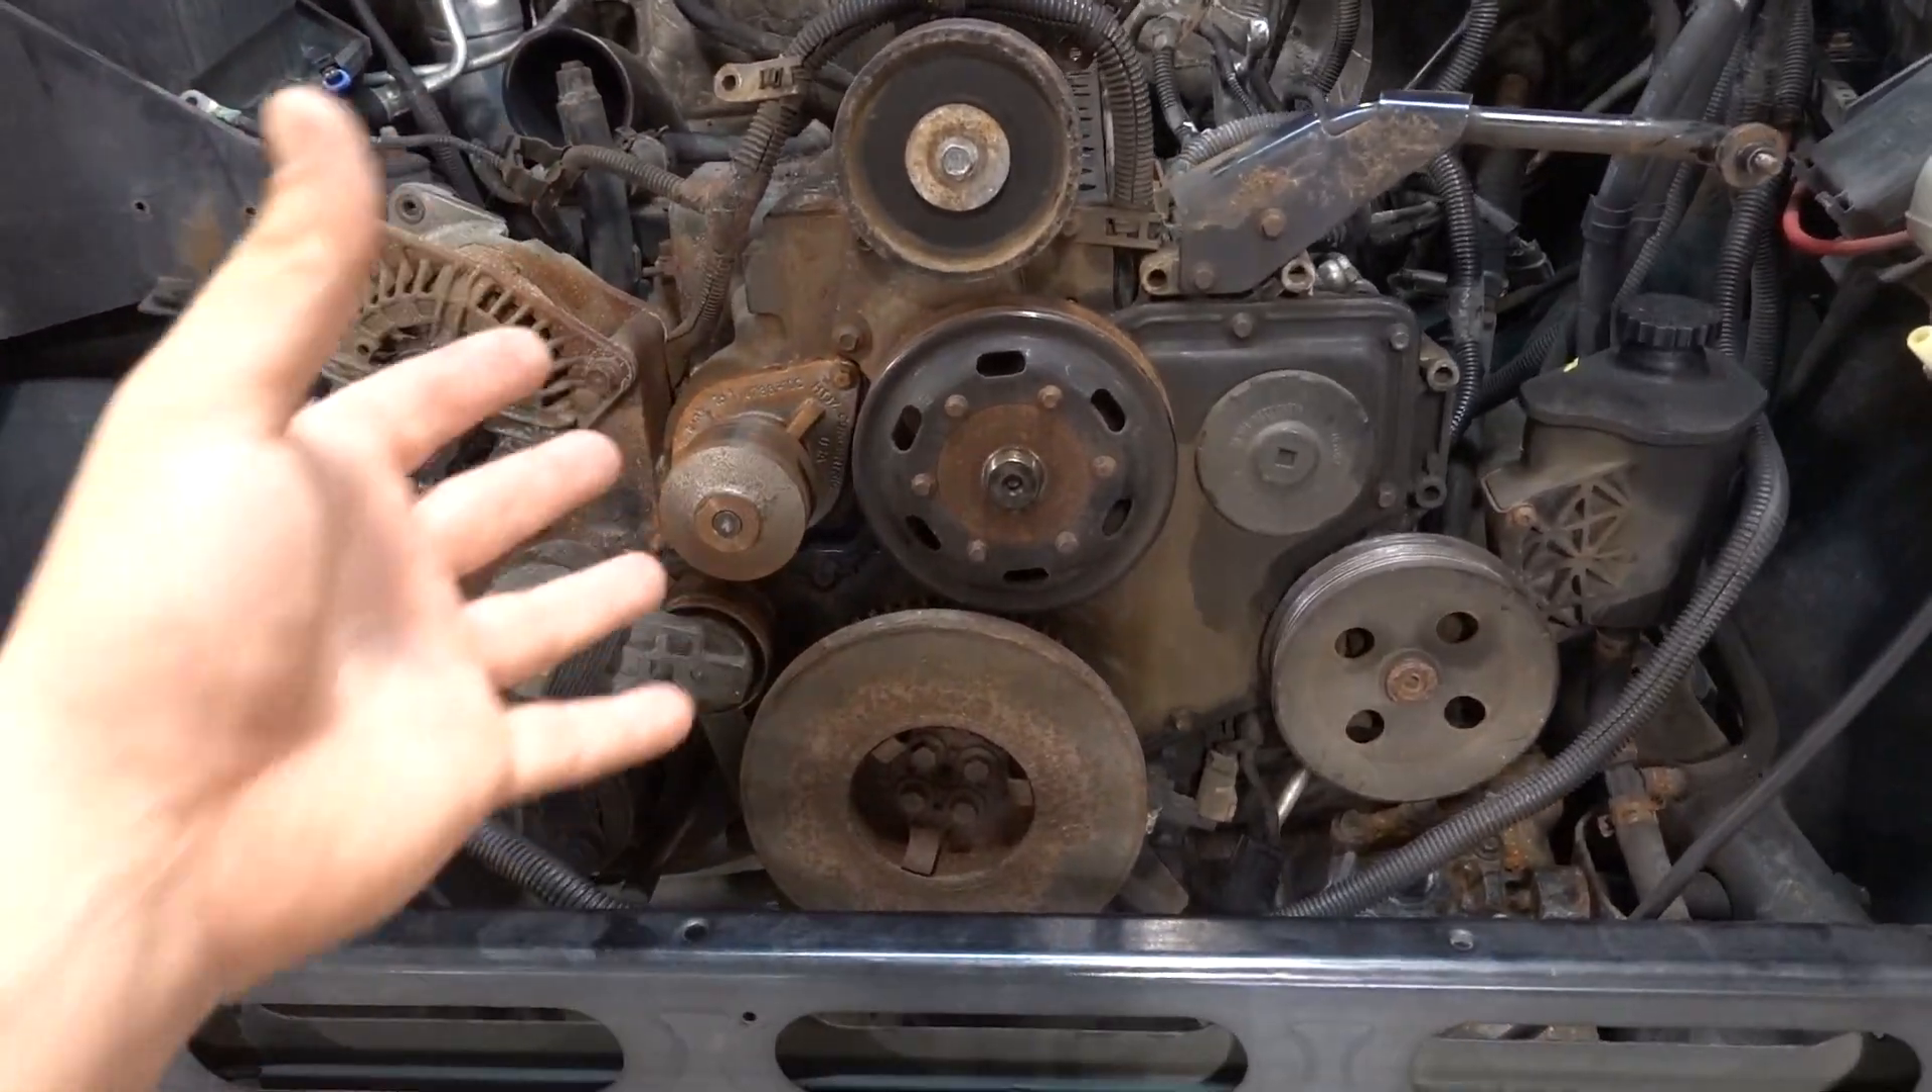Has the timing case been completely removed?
No.